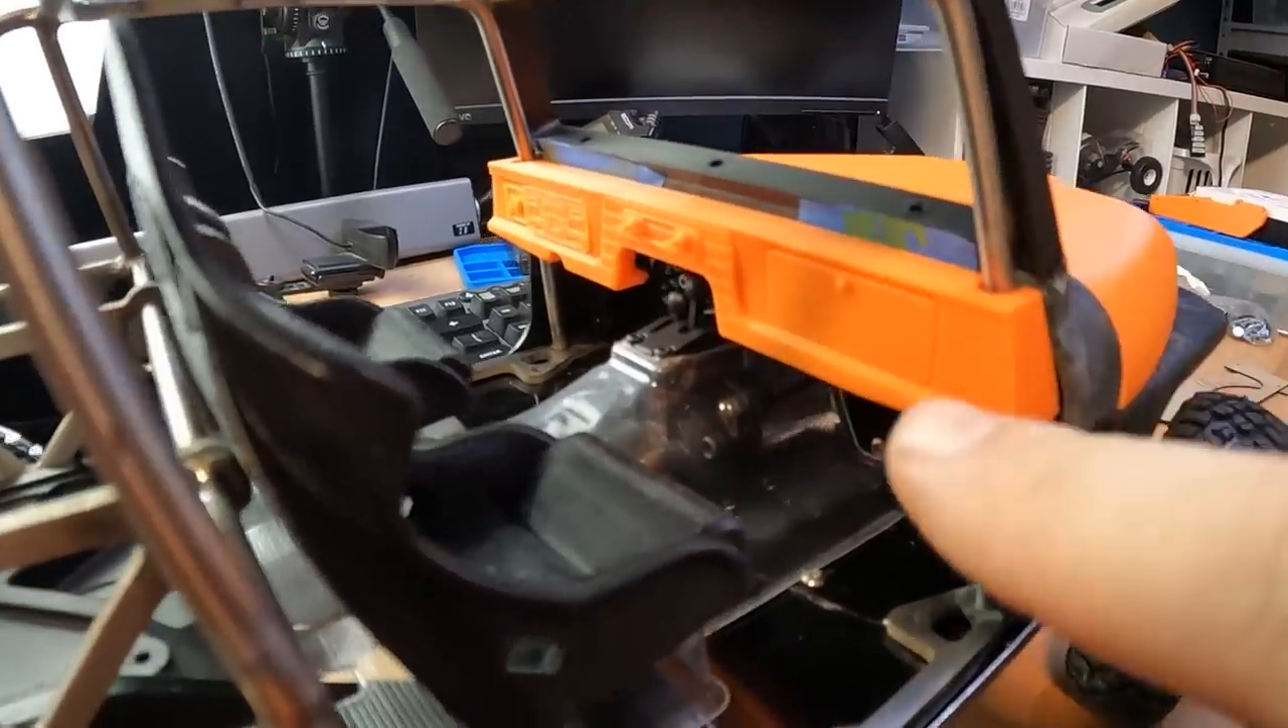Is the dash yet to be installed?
No.